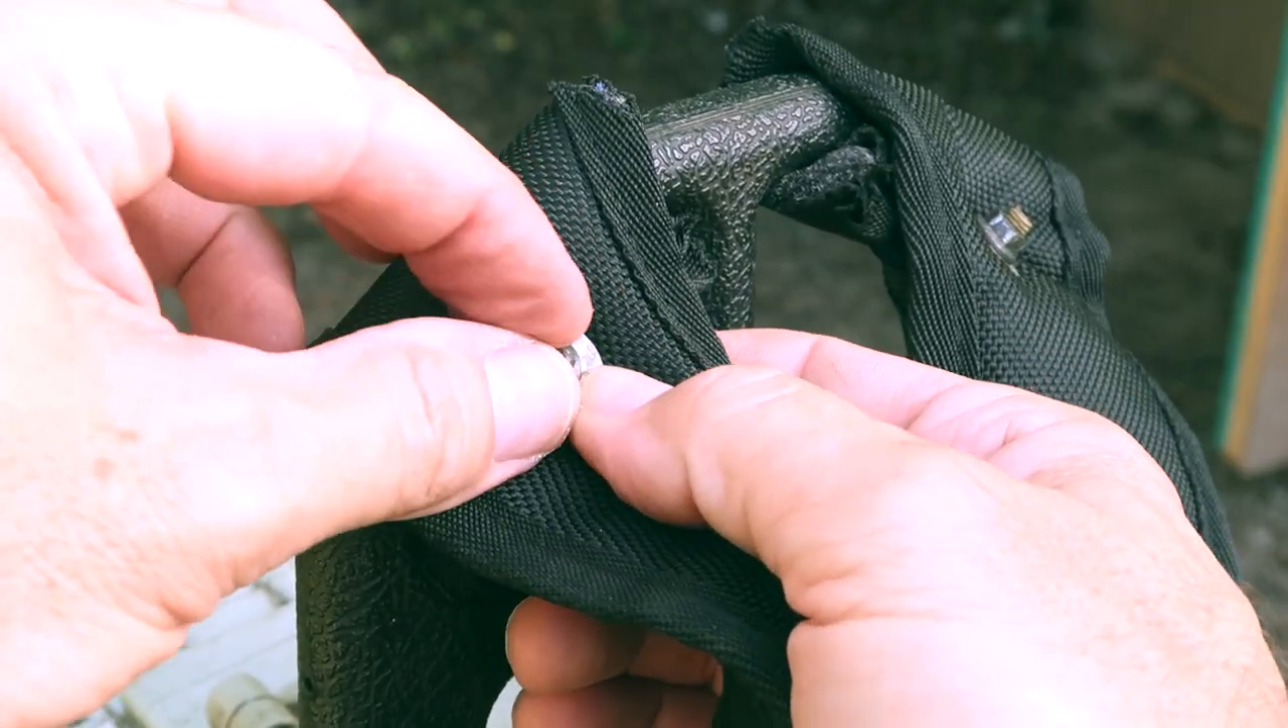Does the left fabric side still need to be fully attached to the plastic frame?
Yes.